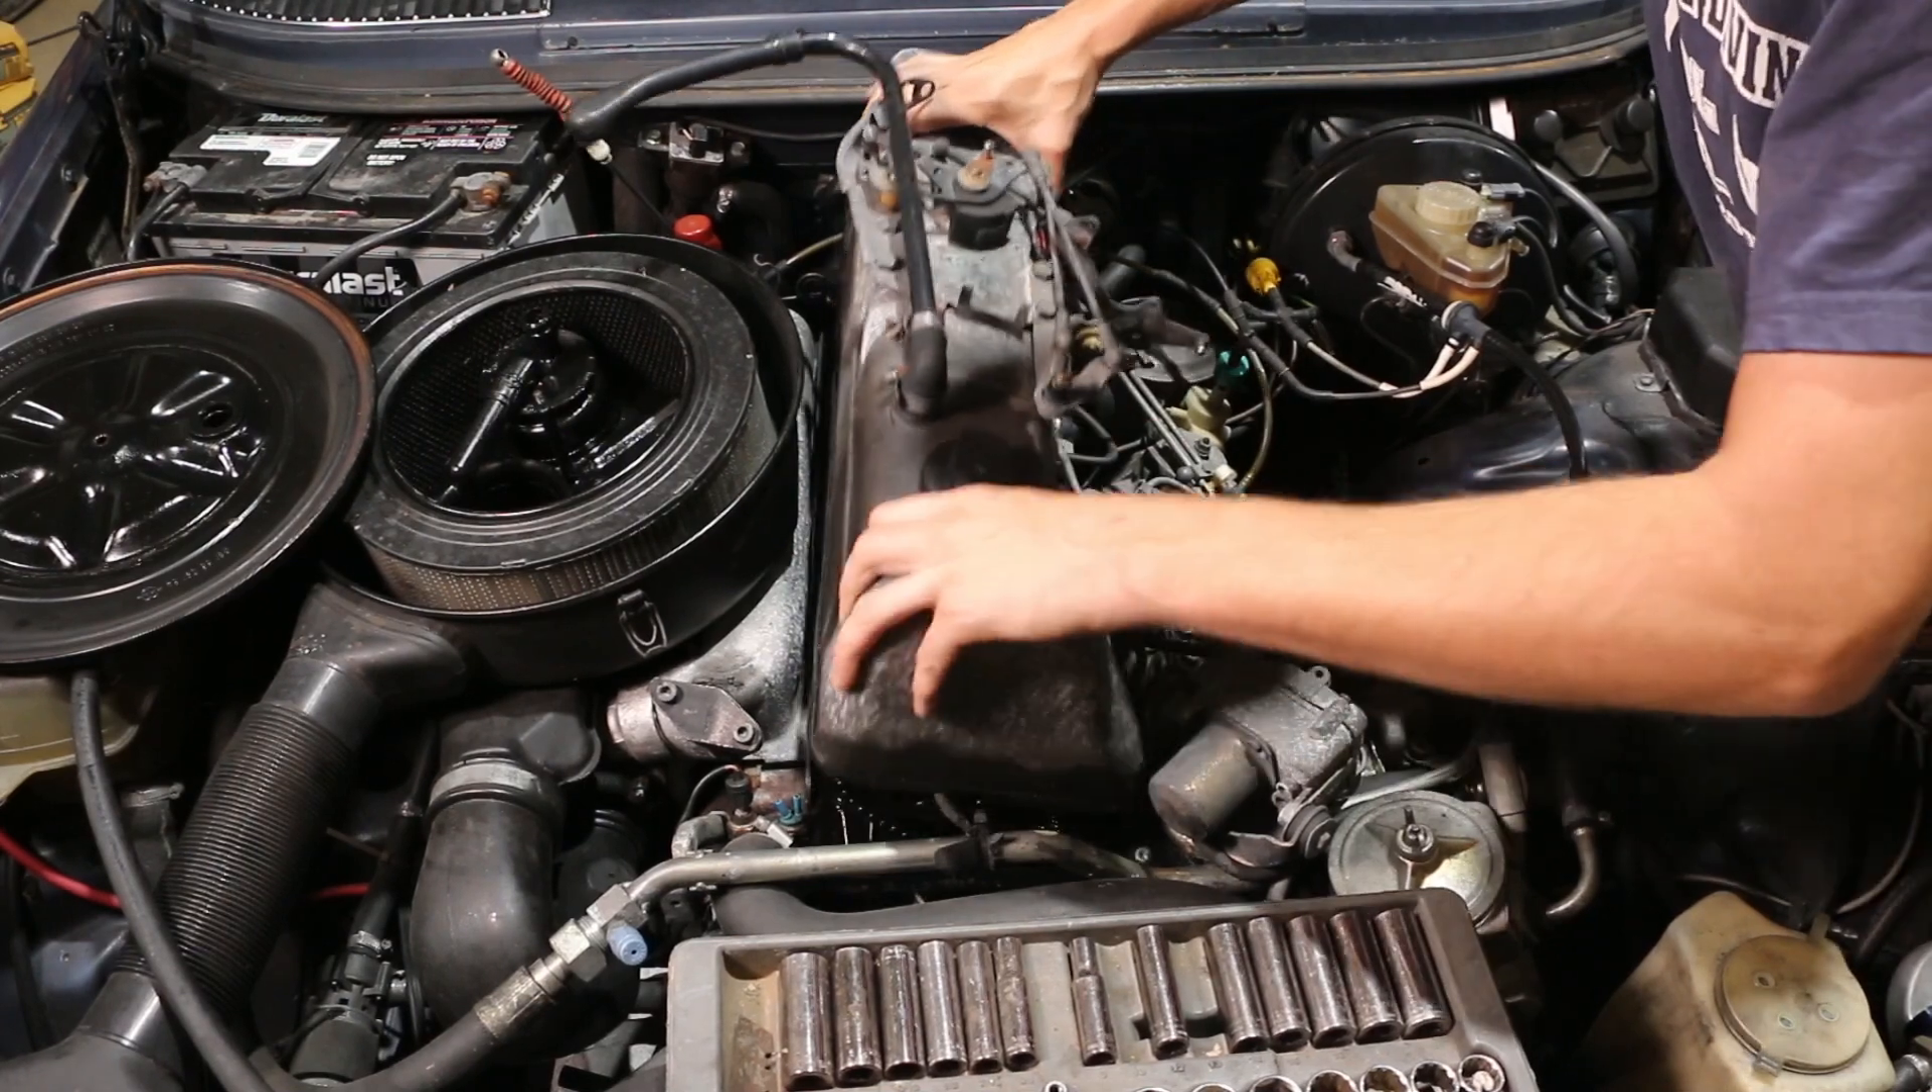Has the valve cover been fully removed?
No.